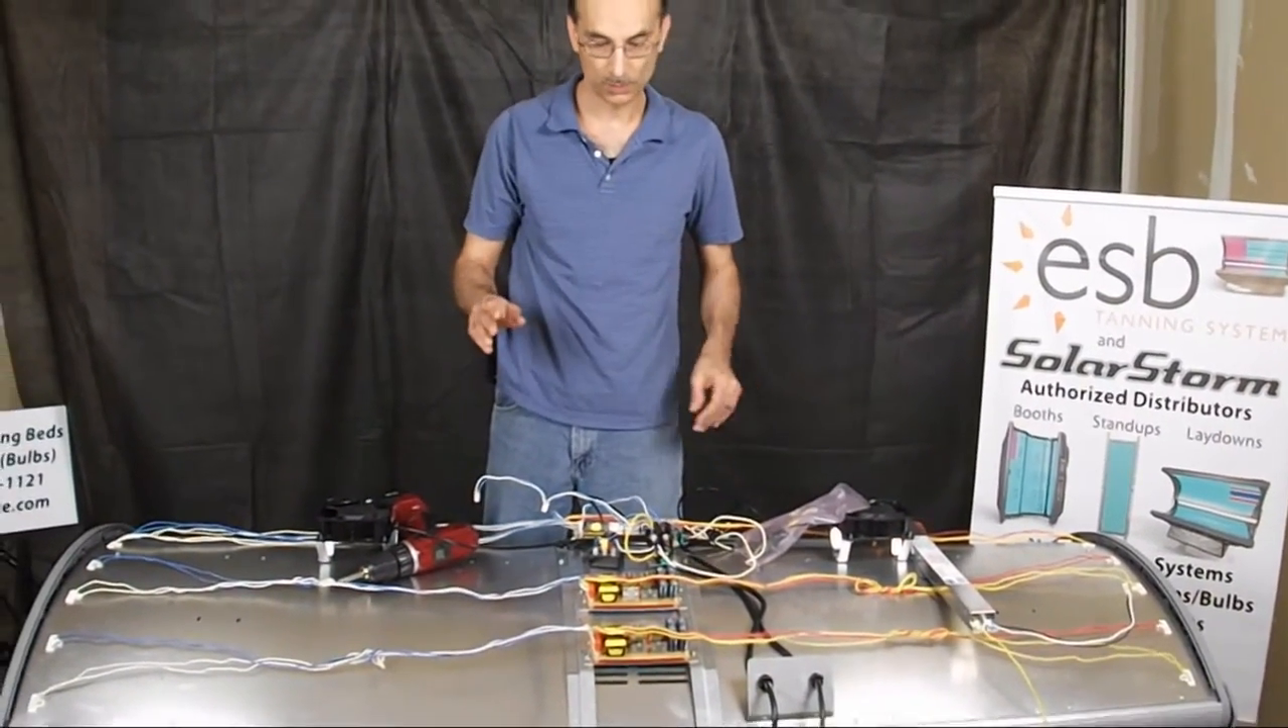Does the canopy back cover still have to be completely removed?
No.